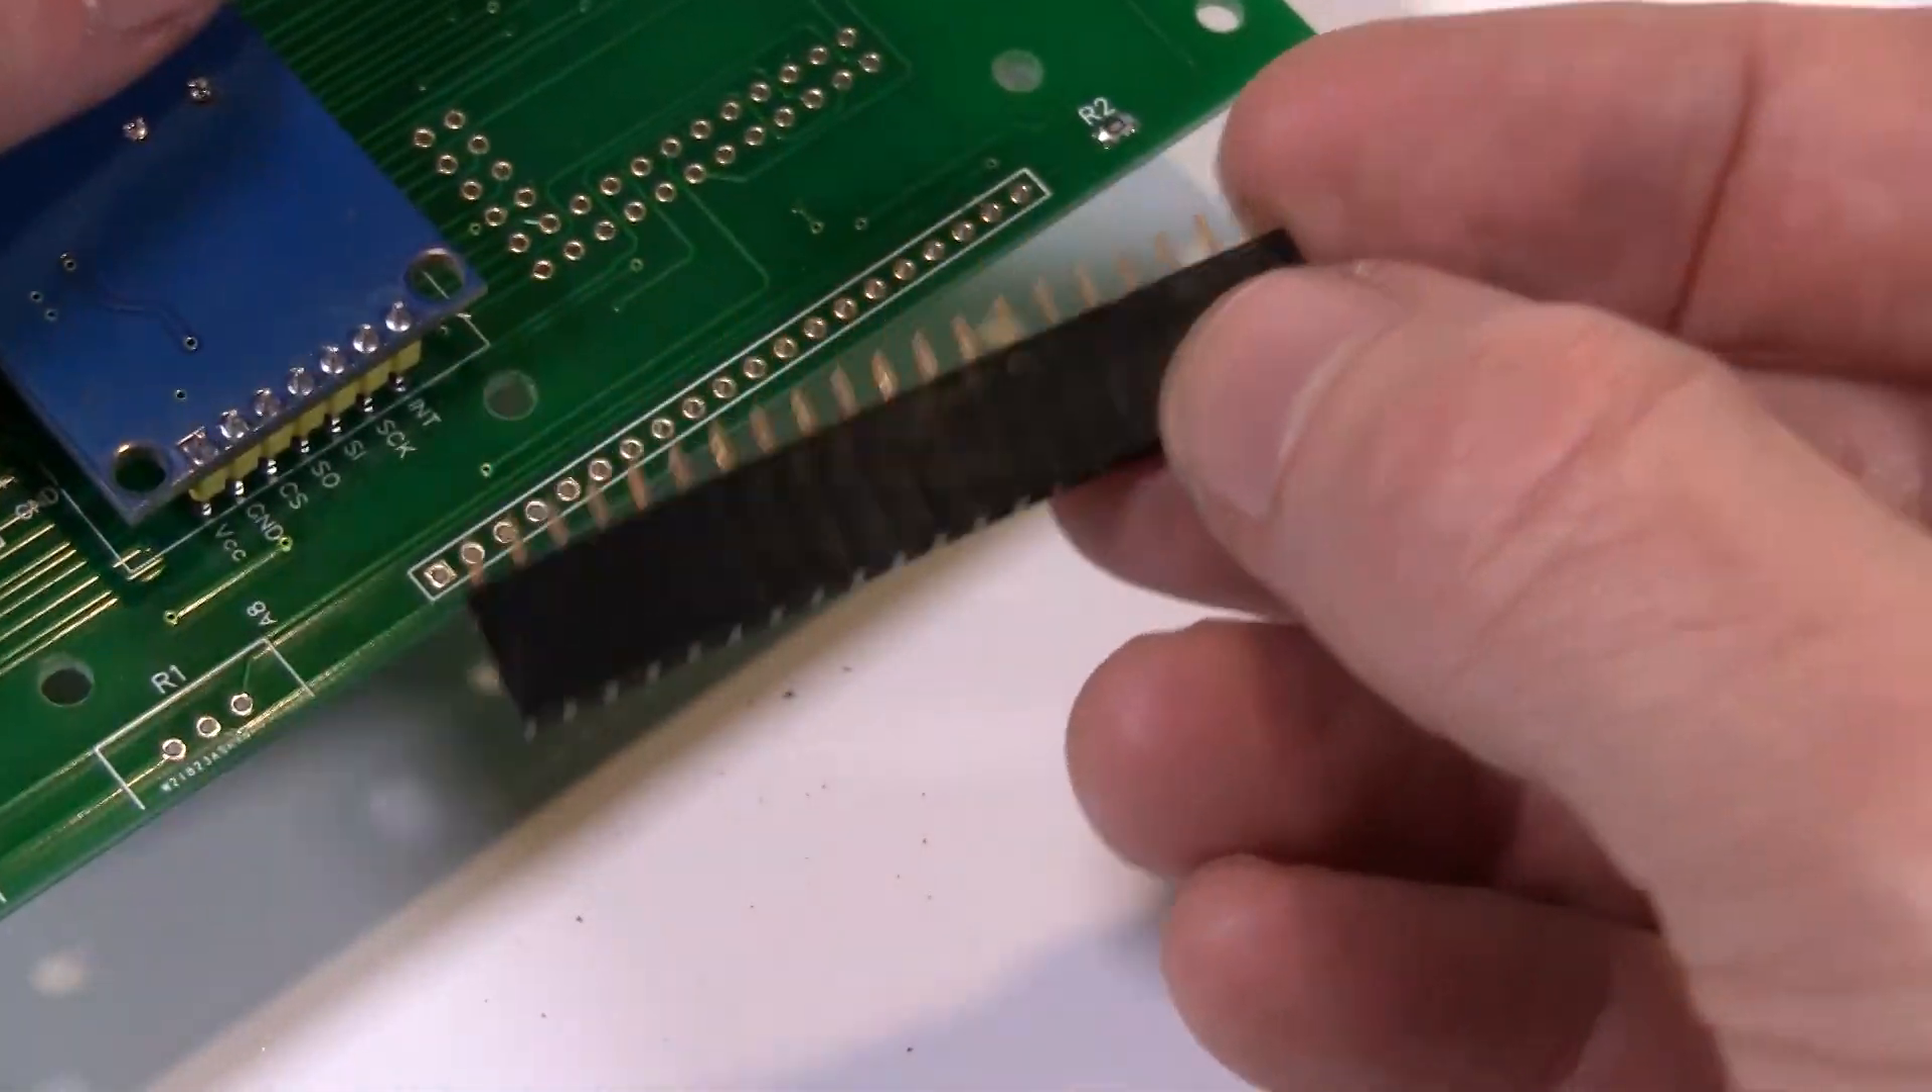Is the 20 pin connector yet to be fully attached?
Yes.